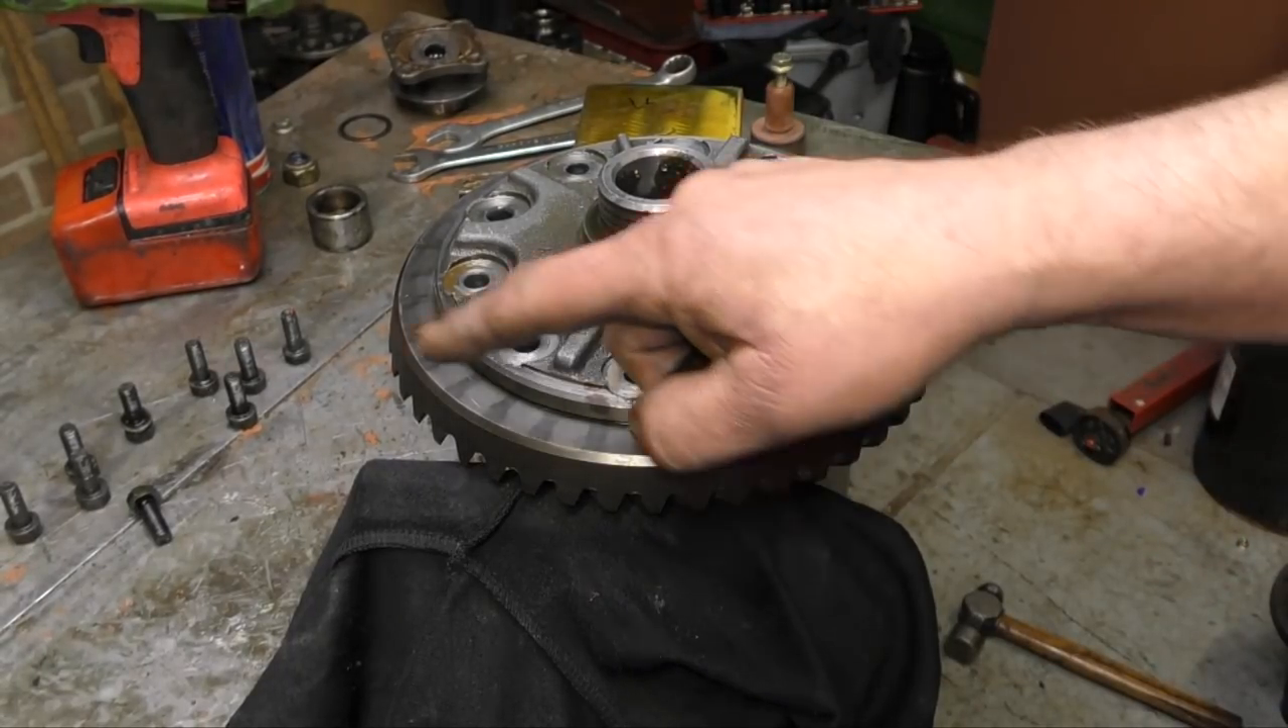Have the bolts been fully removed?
Yes.